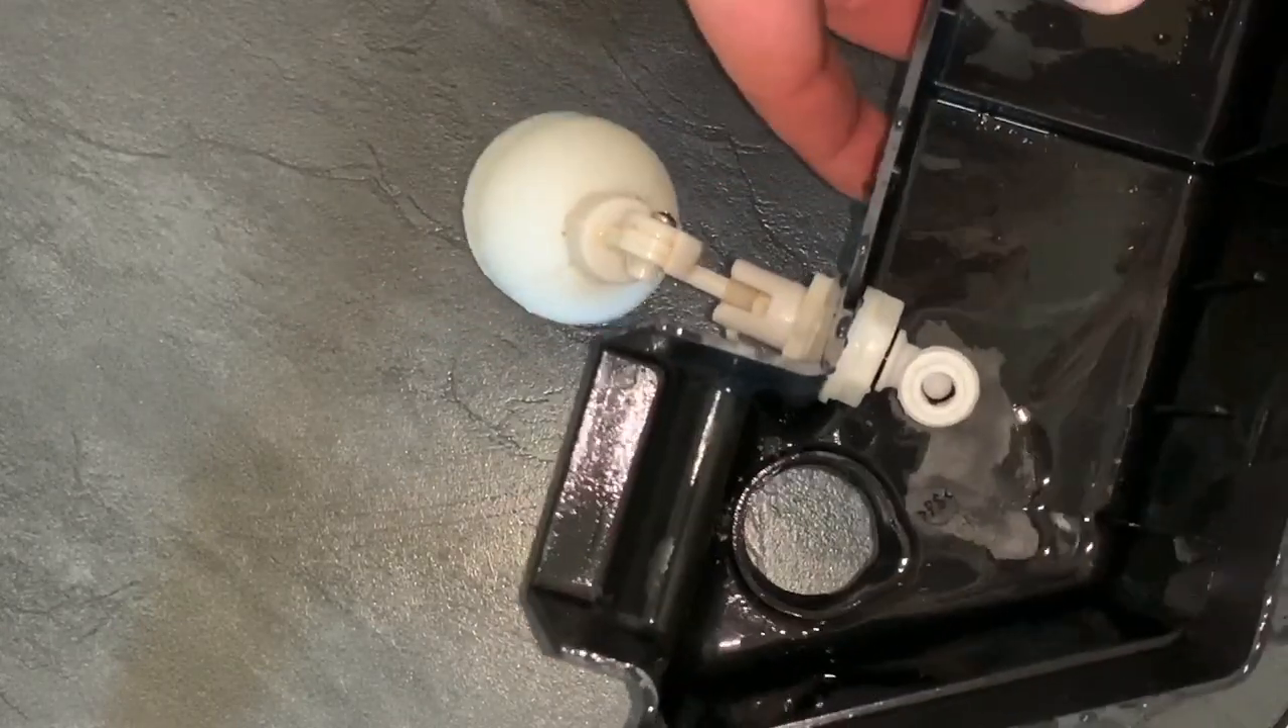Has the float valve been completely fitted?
Yes.